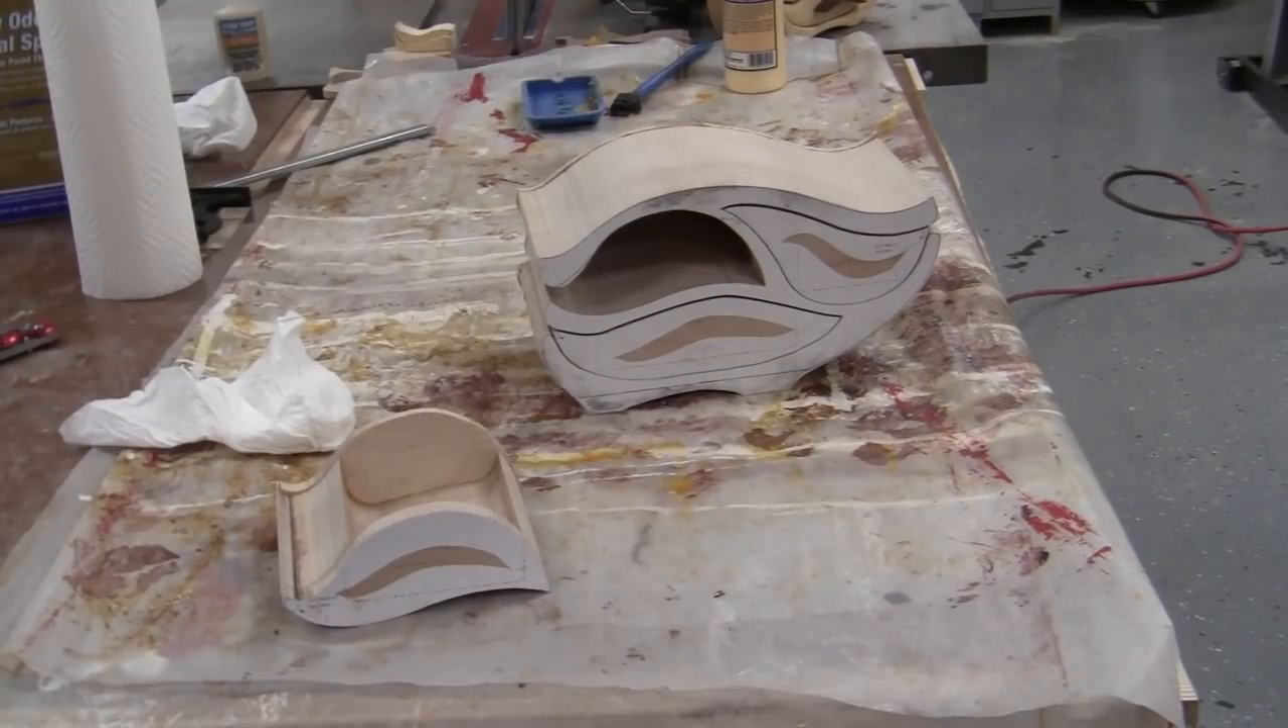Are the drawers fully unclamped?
Yes.